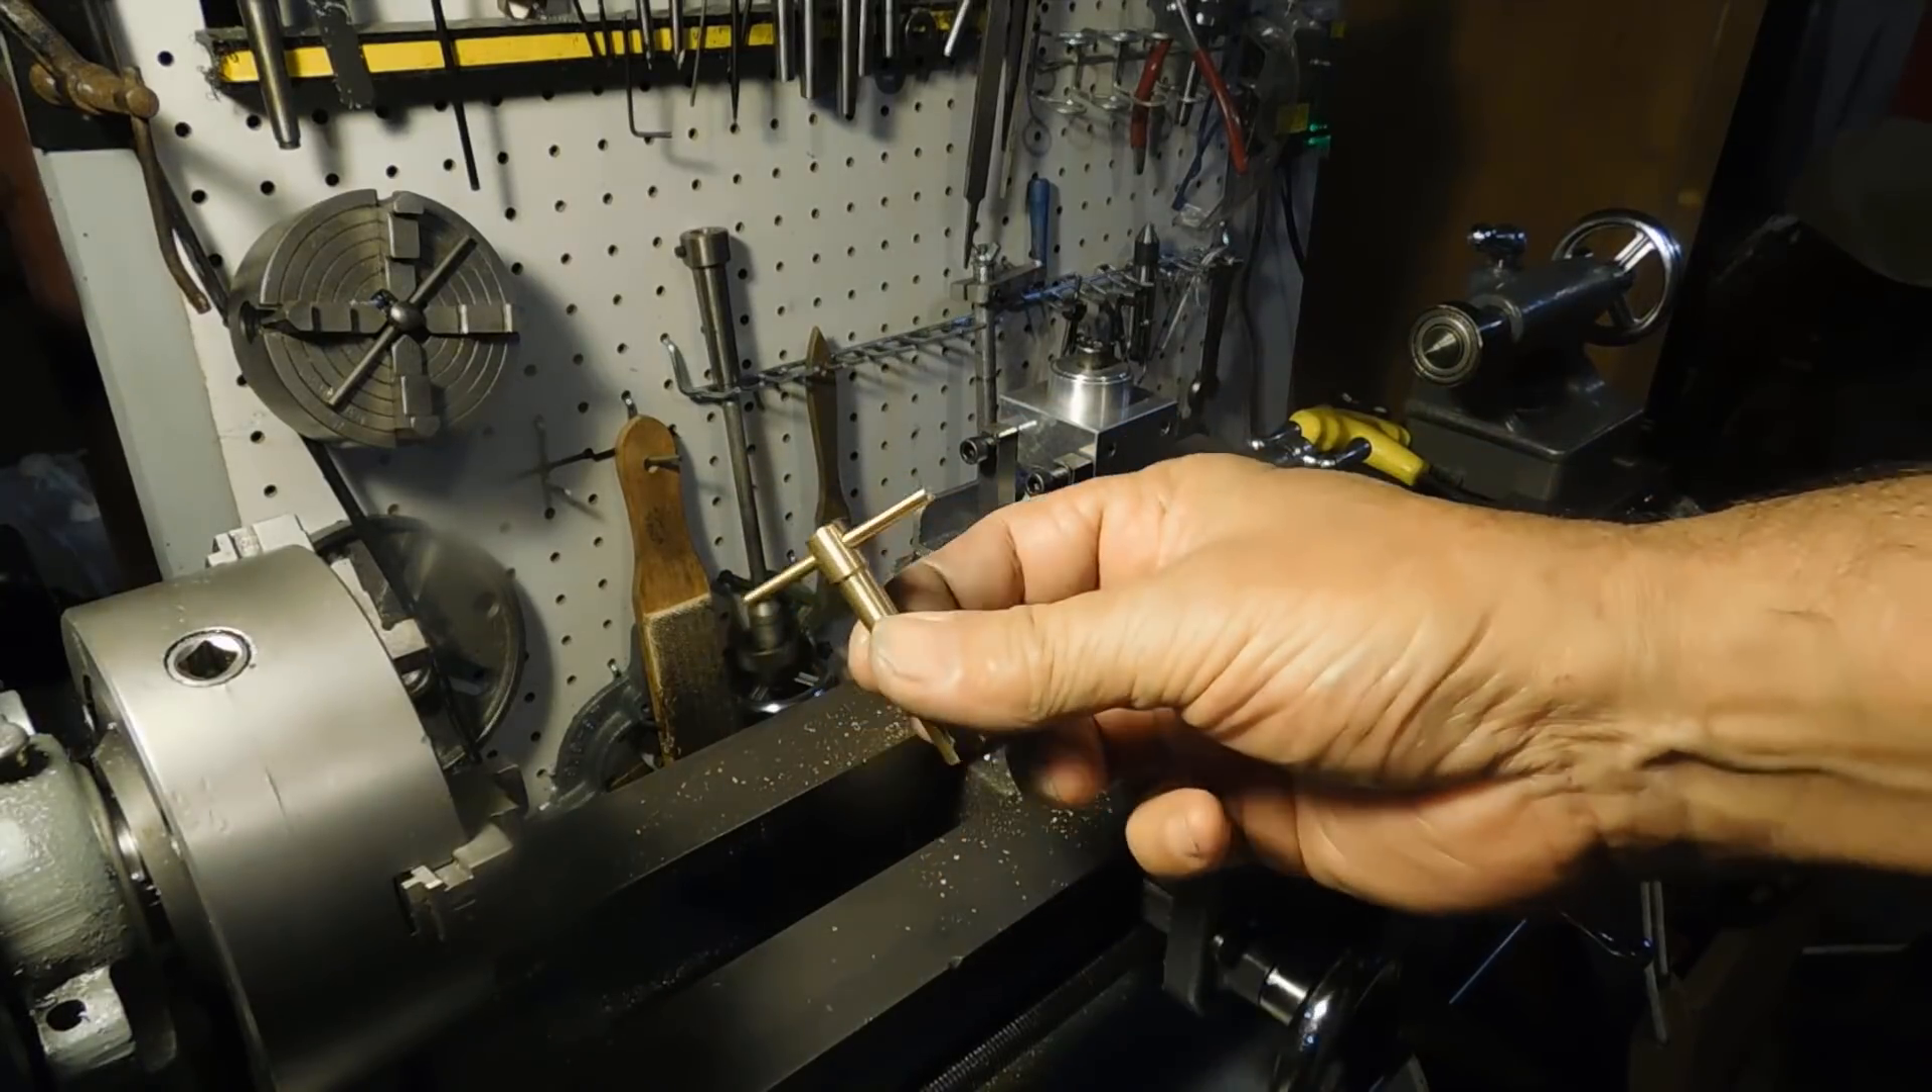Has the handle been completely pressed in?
Yes.